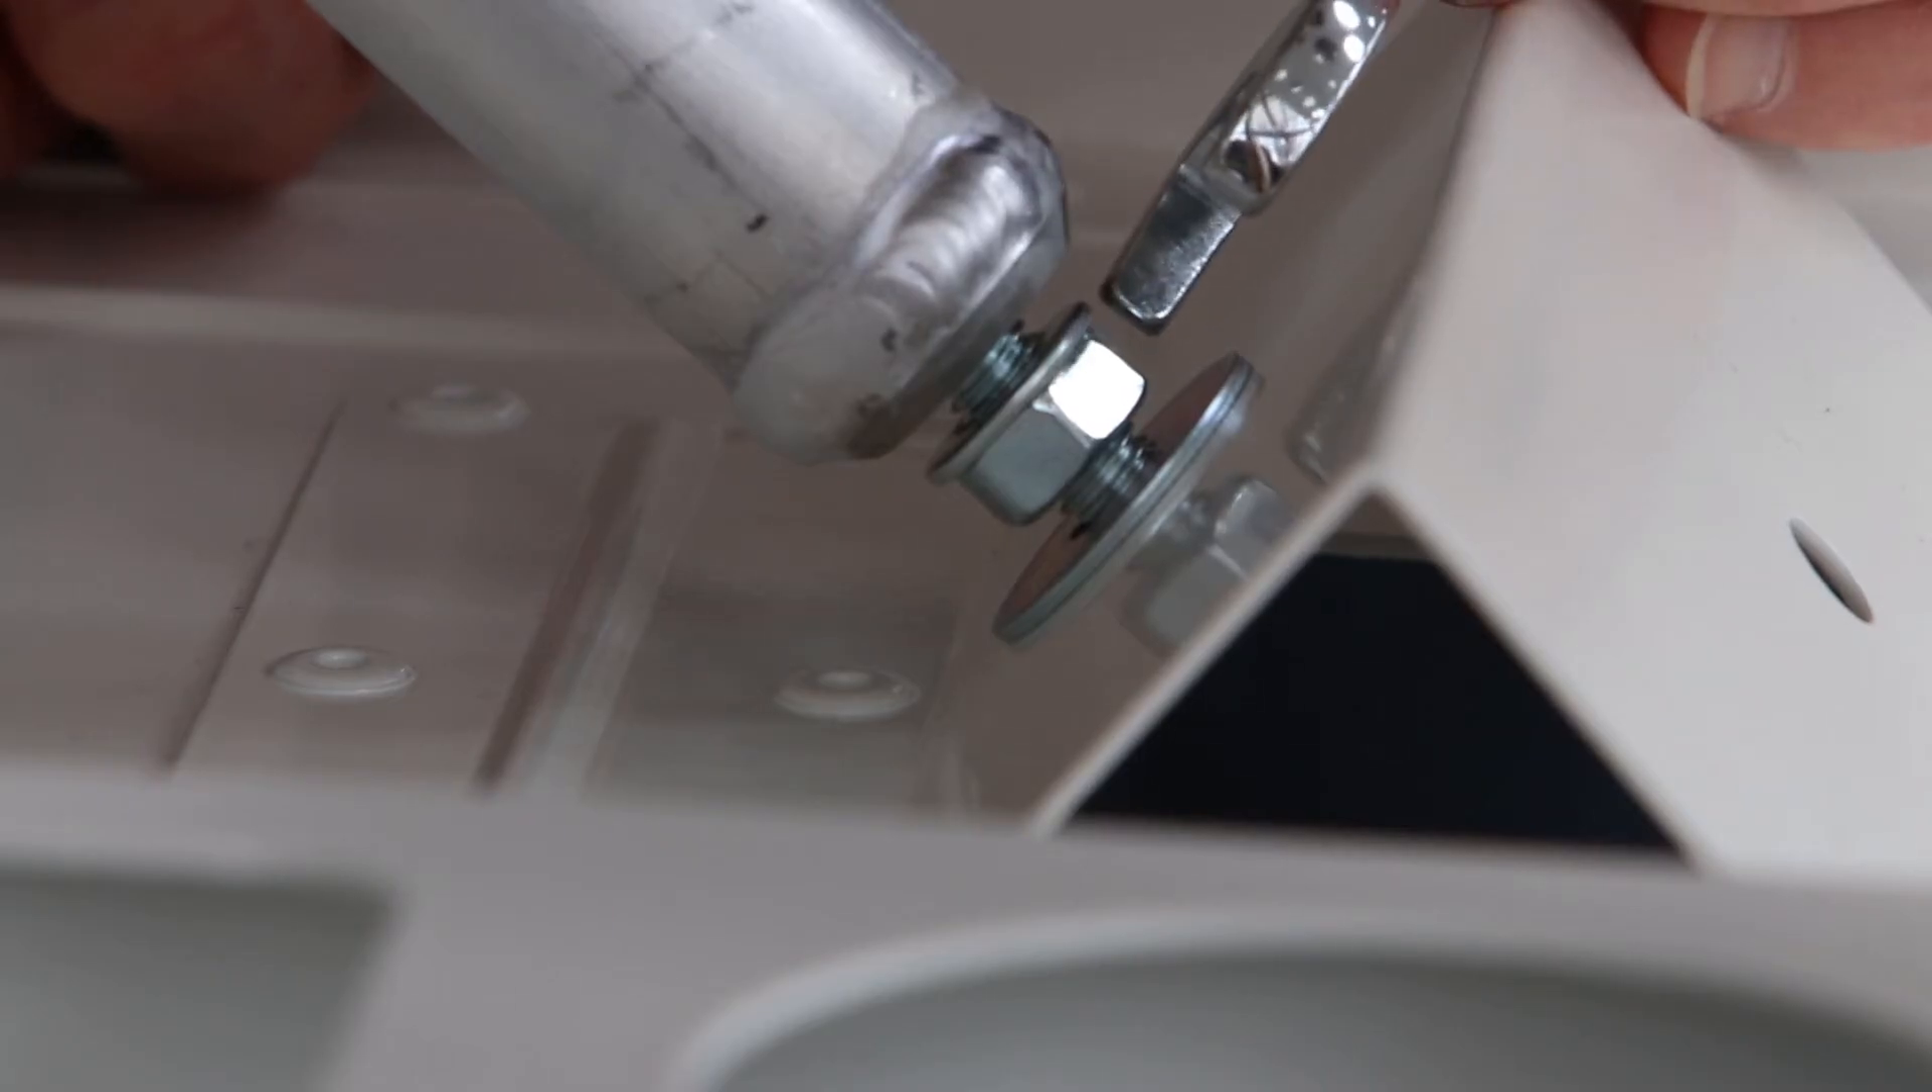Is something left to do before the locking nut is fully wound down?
Yes.